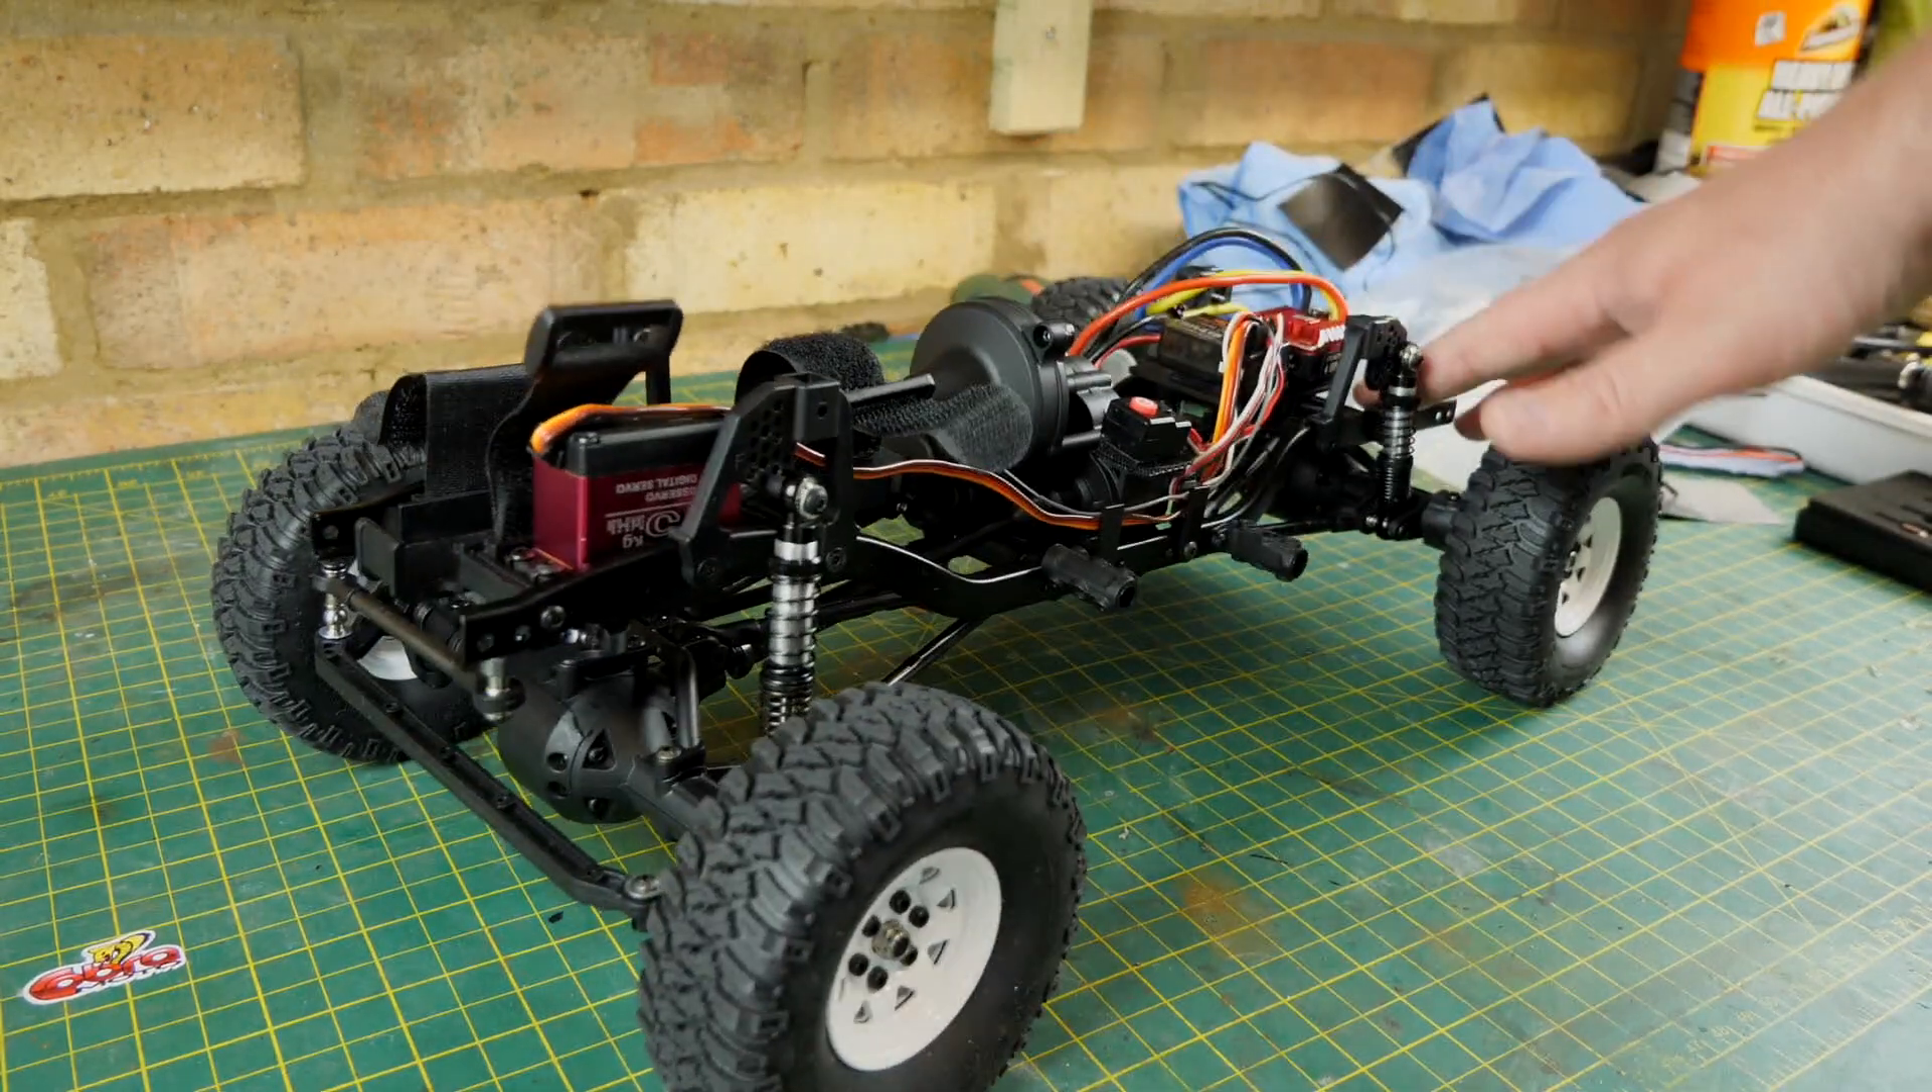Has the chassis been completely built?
Yes.